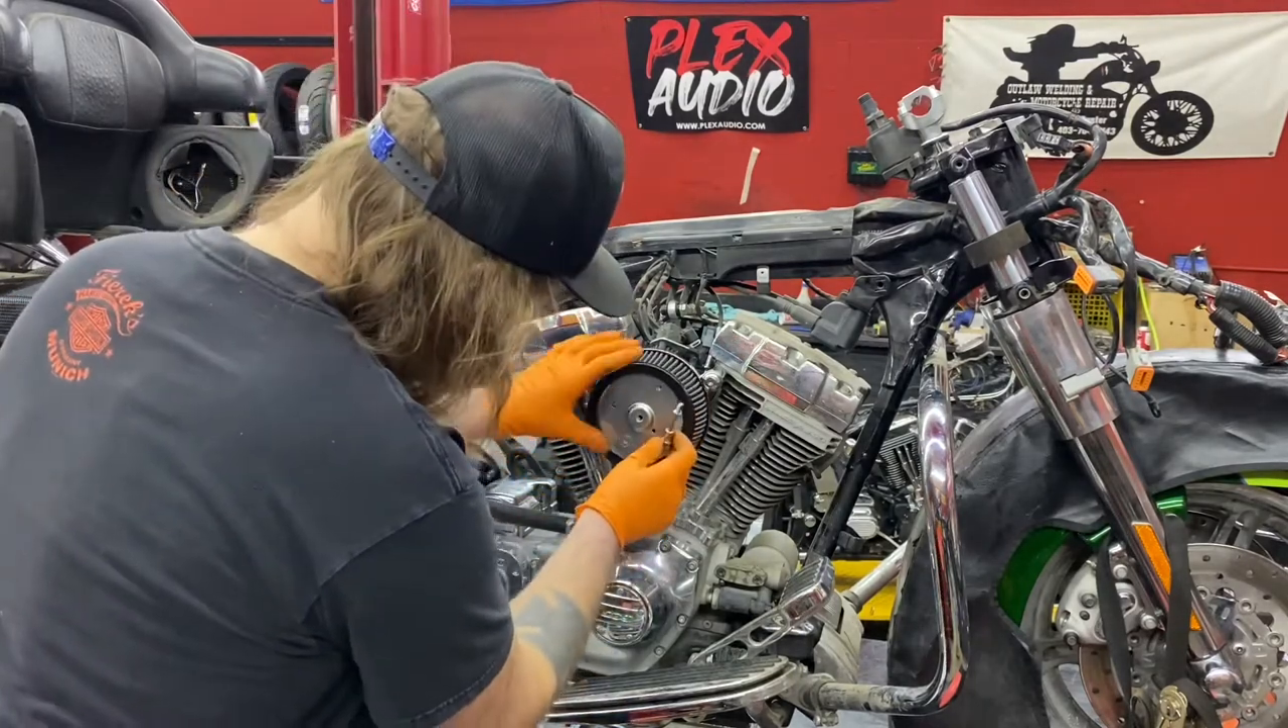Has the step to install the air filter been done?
No.